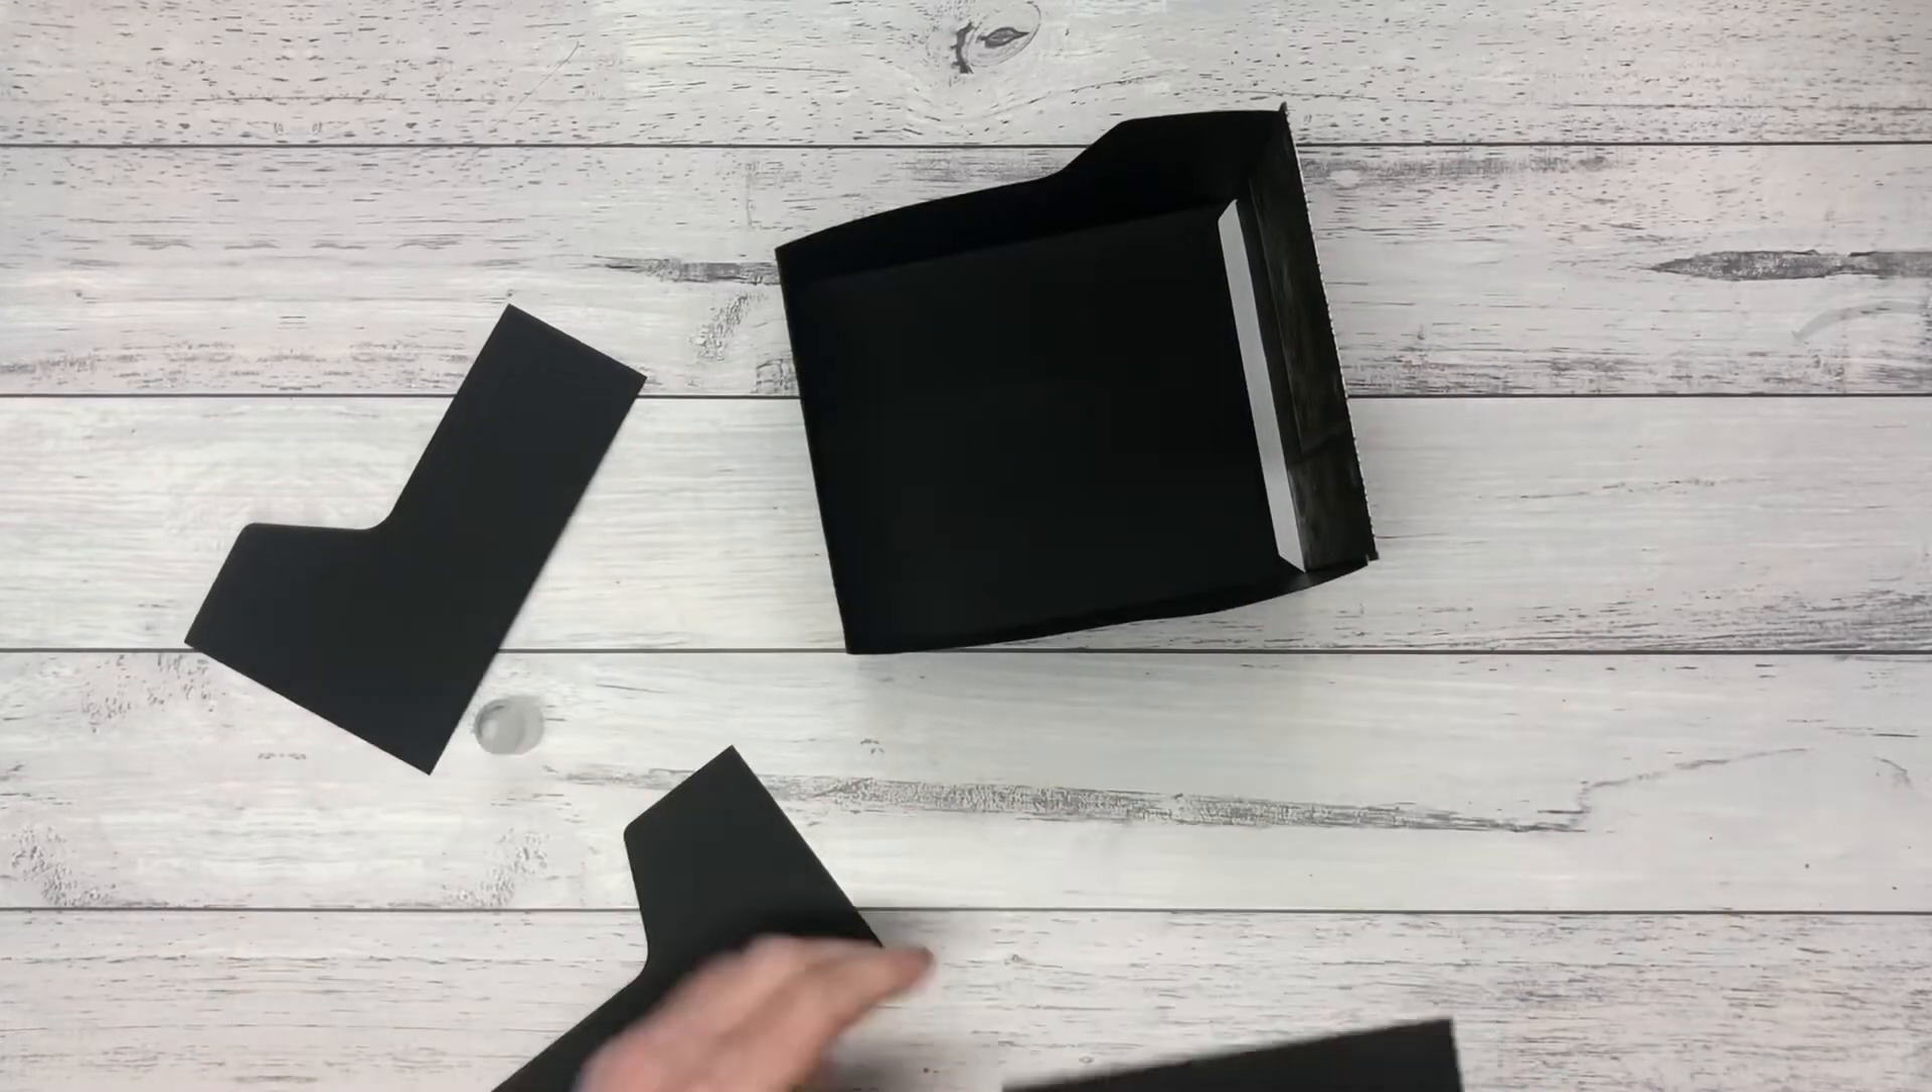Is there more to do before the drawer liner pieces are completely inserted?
Yes.